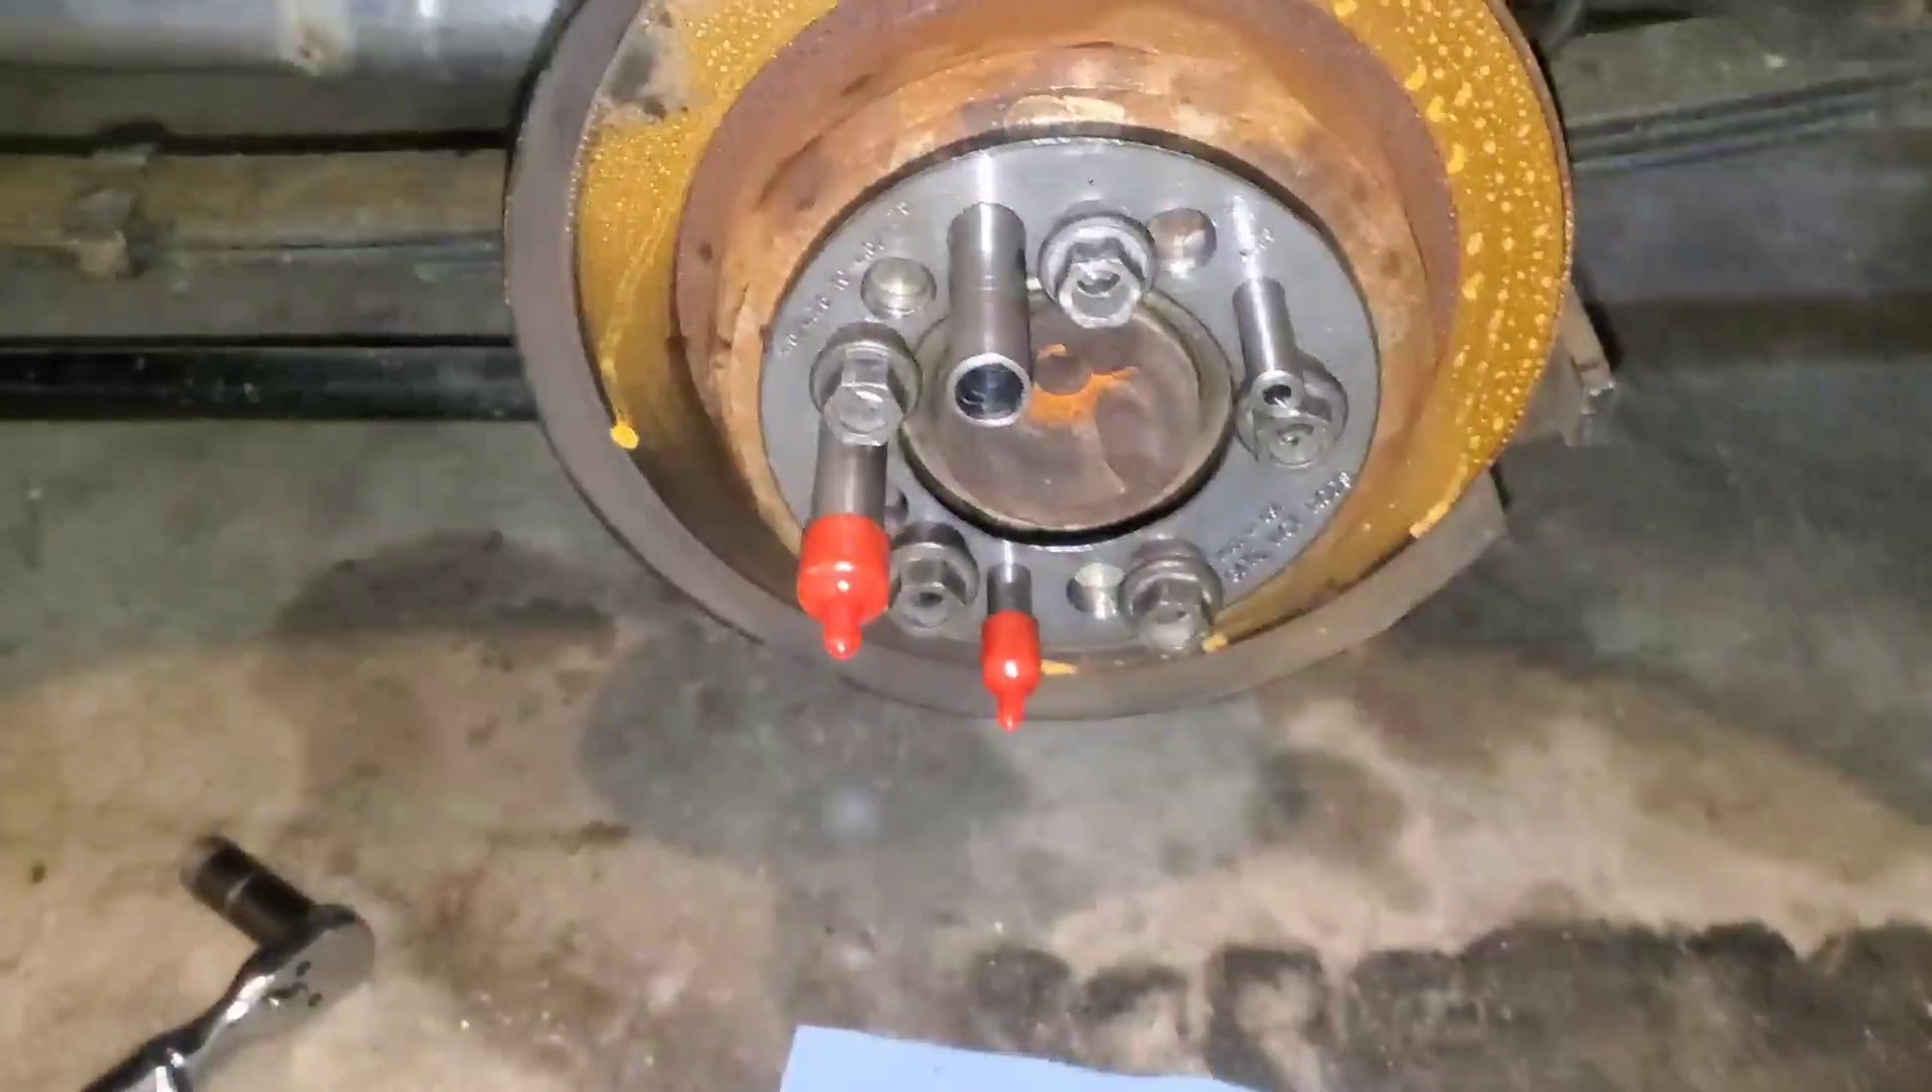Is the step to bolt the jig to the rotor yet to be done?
No.